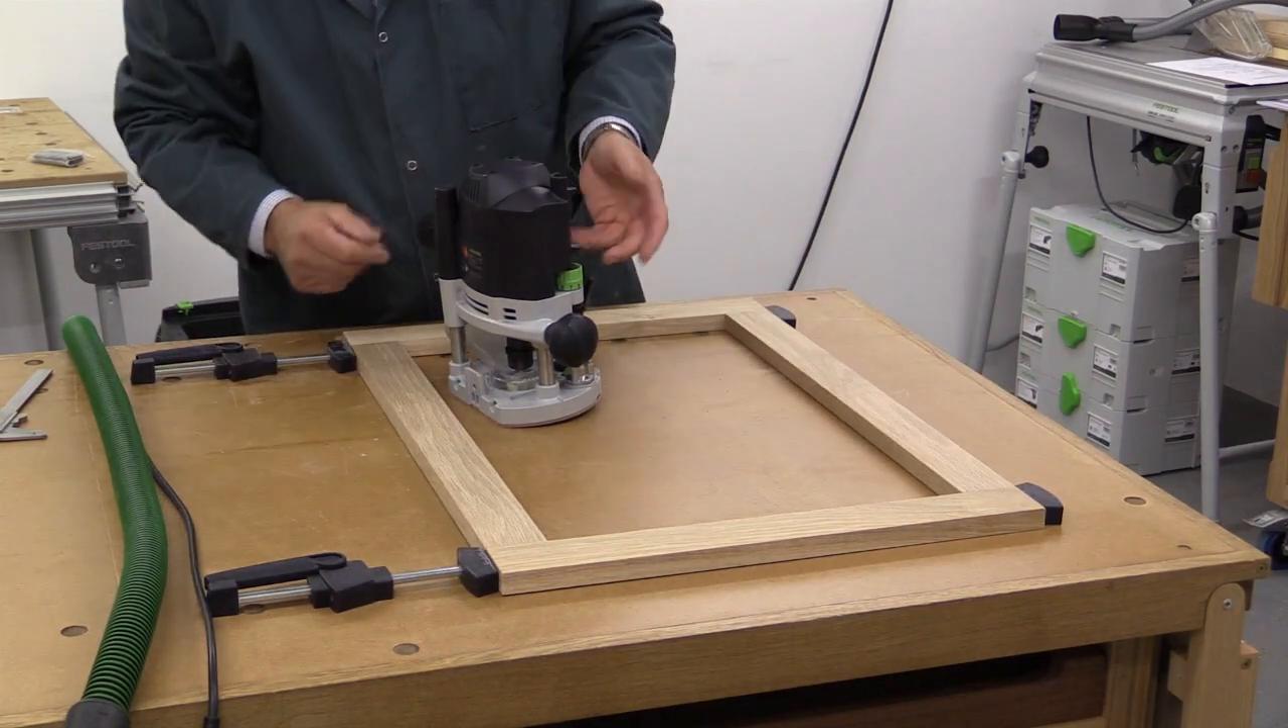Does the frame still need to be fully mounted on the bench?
No.